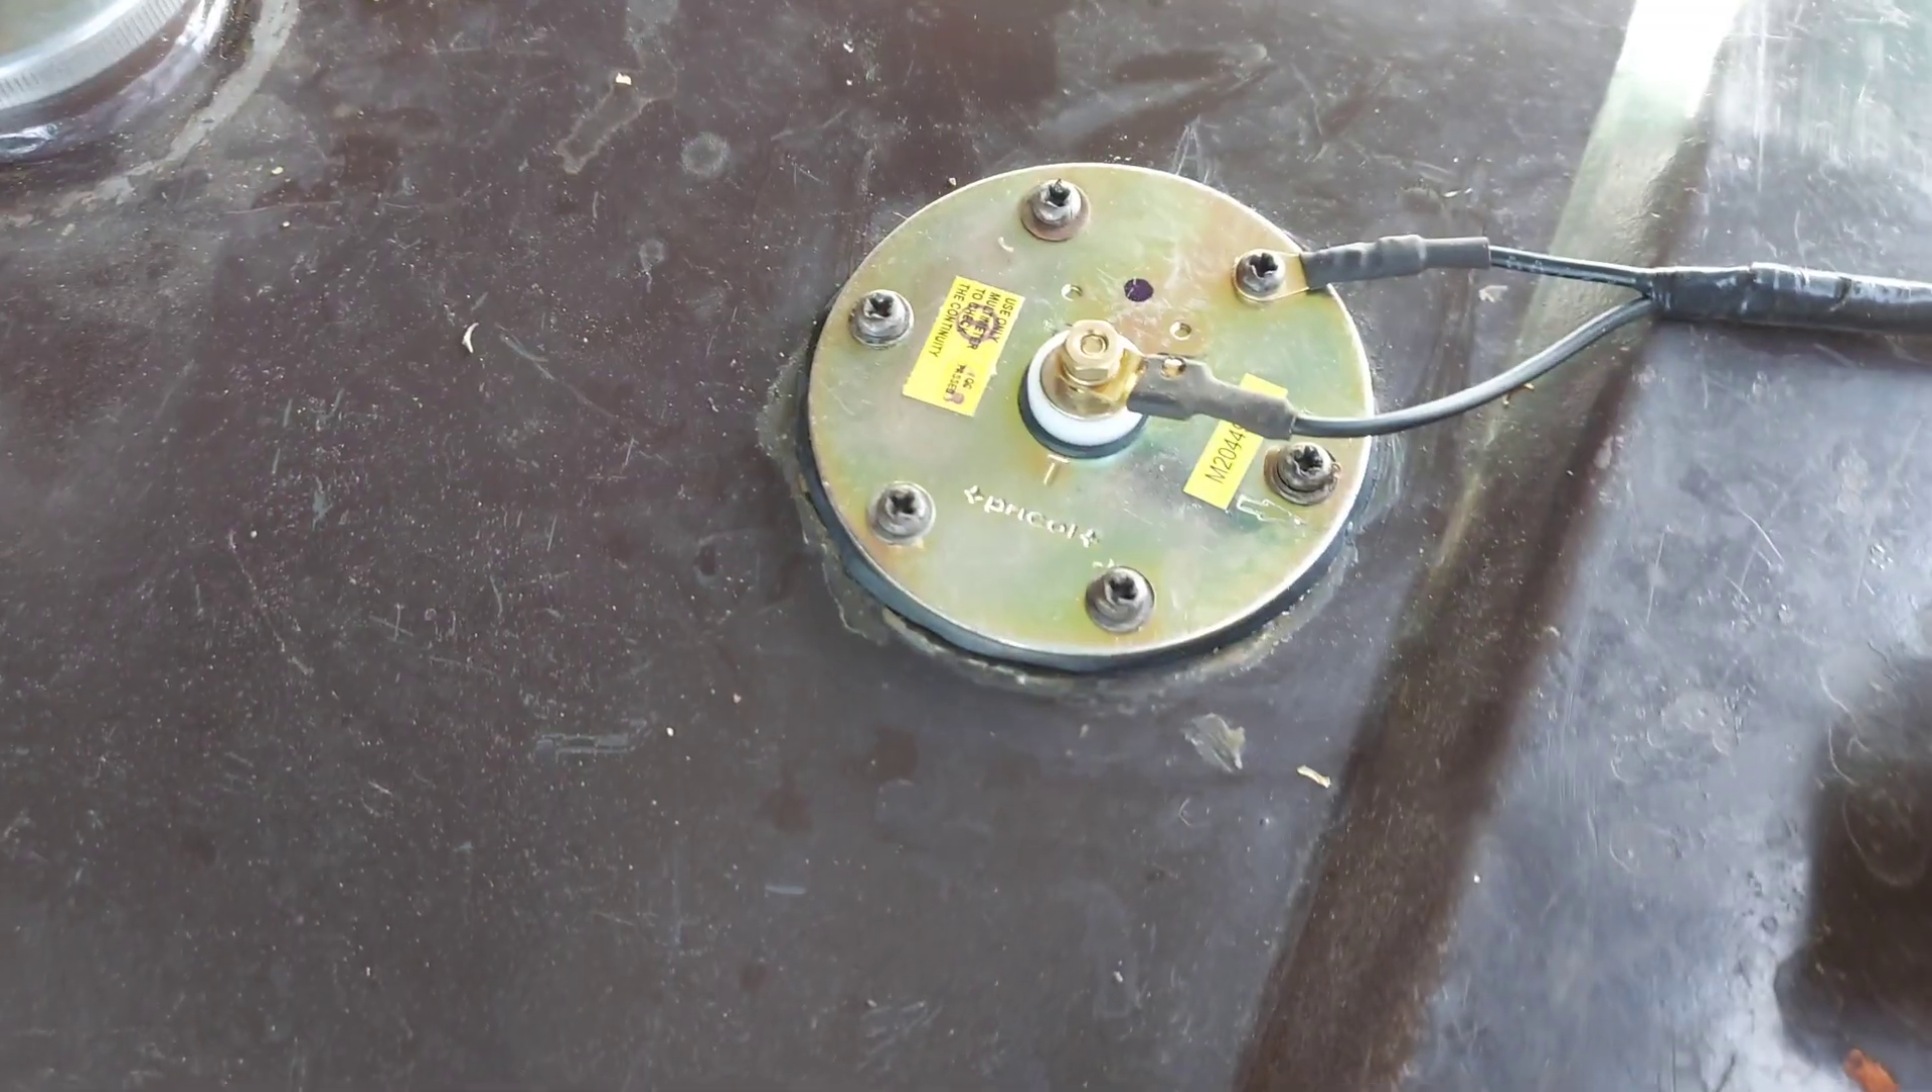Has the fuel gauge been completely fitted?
Yes.